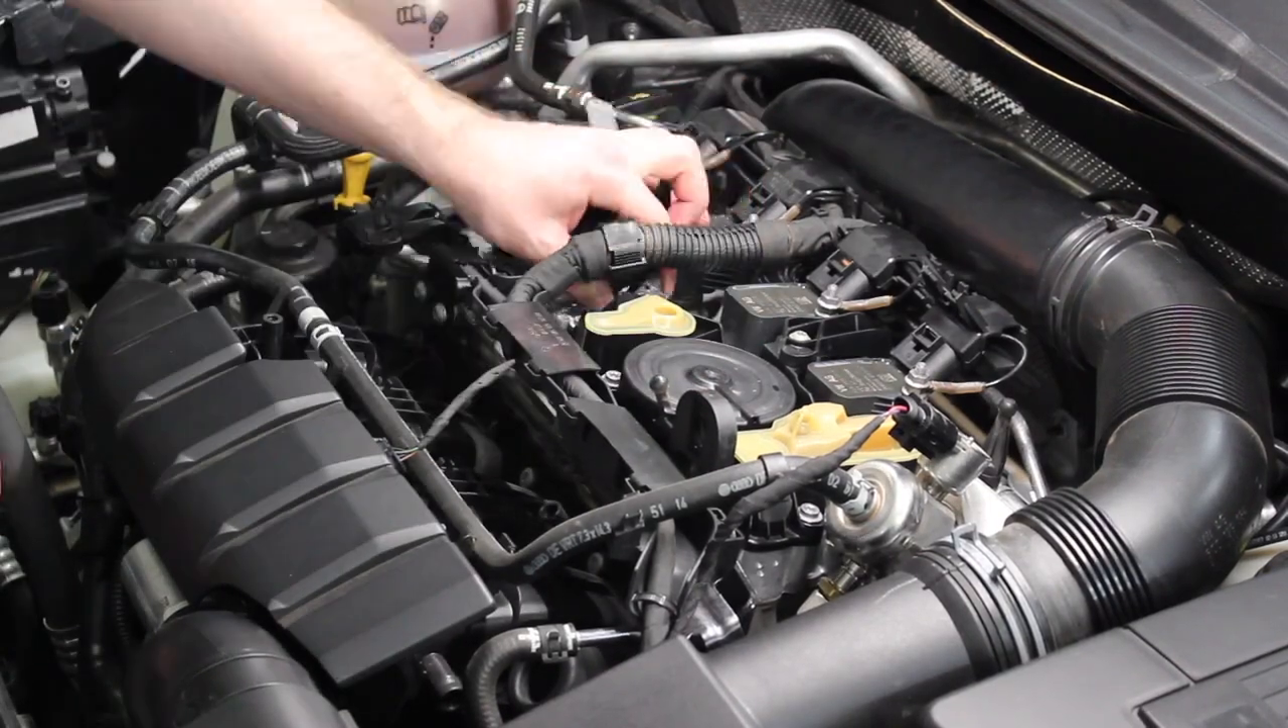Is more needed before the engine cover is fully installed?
Yes.